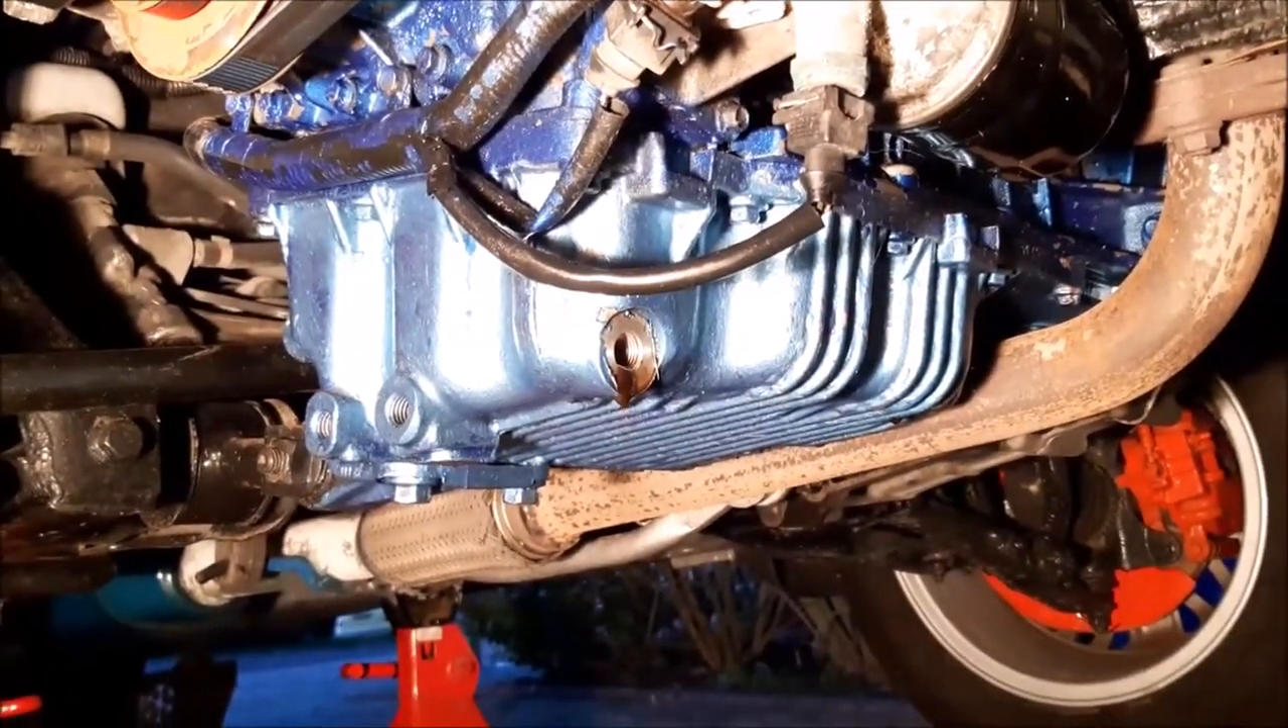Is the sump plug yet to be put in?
Yes.